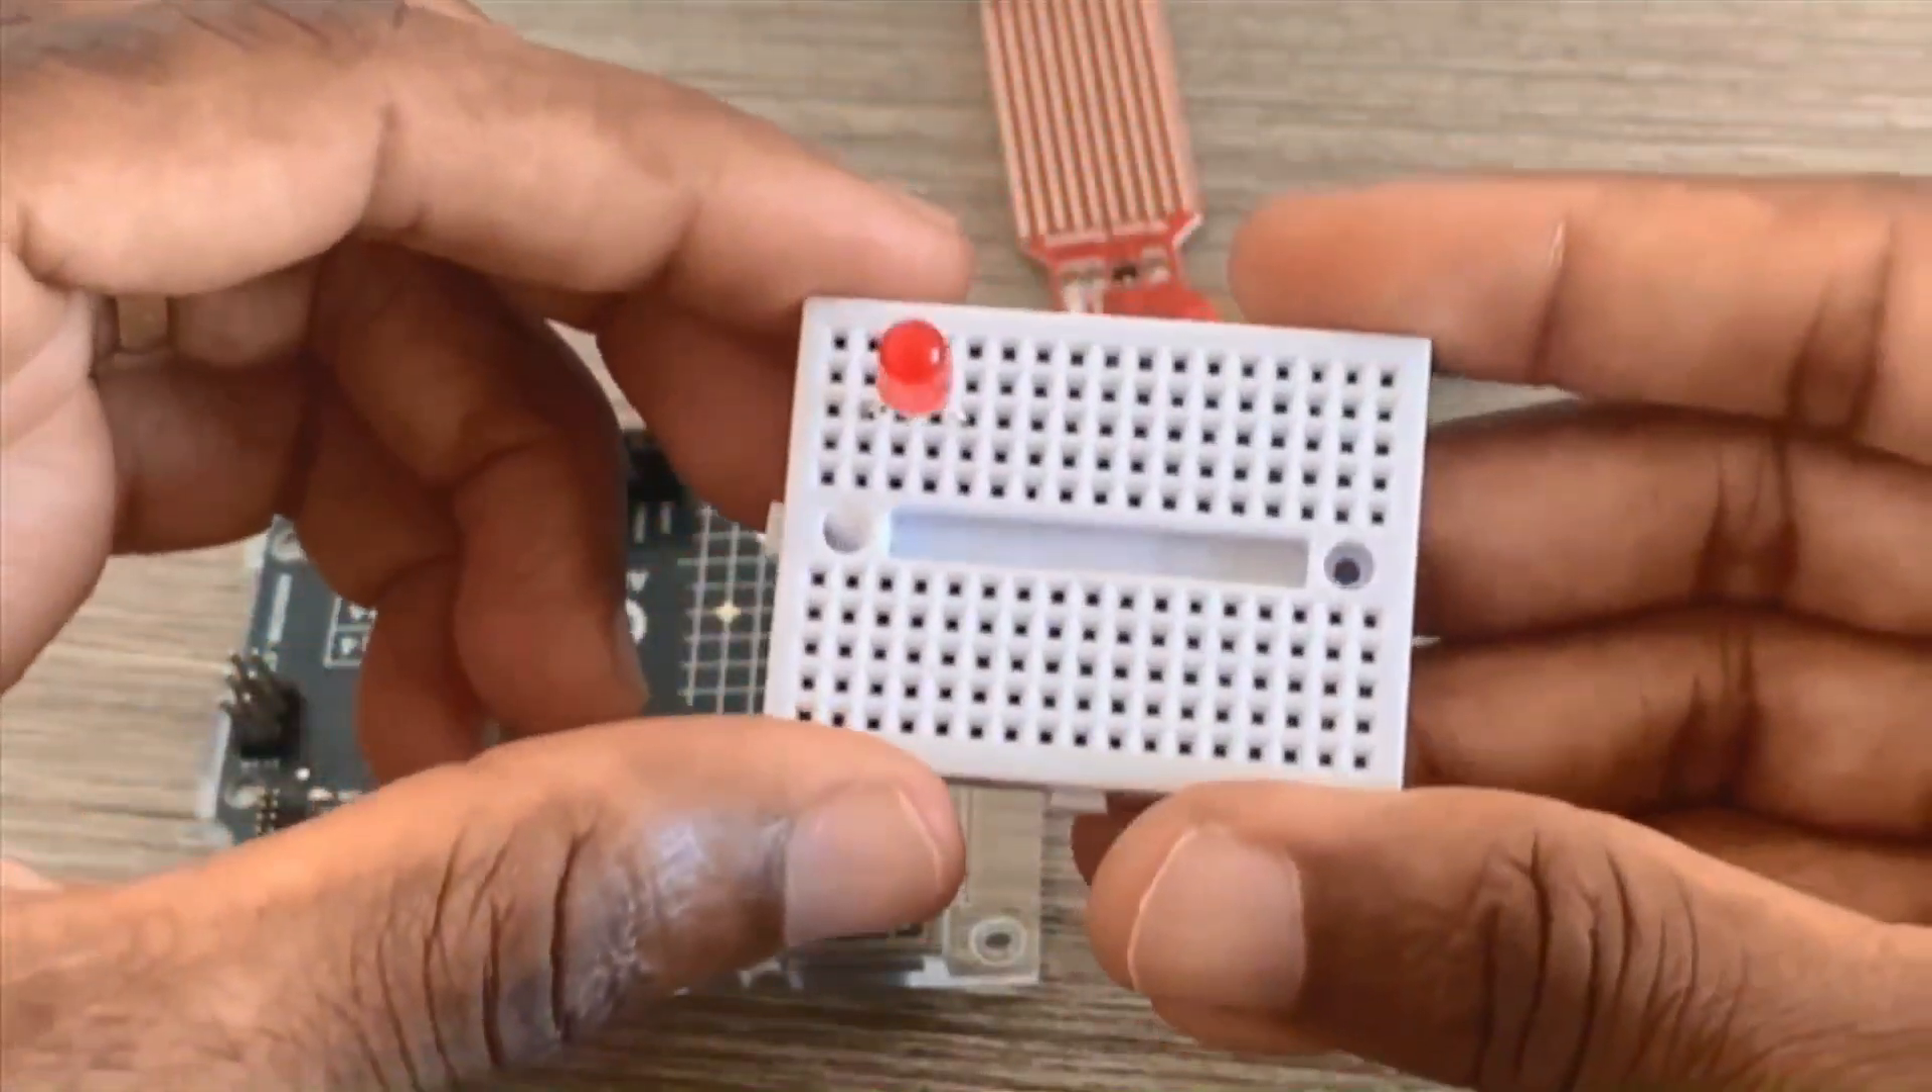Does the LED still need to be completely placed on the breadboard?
No.